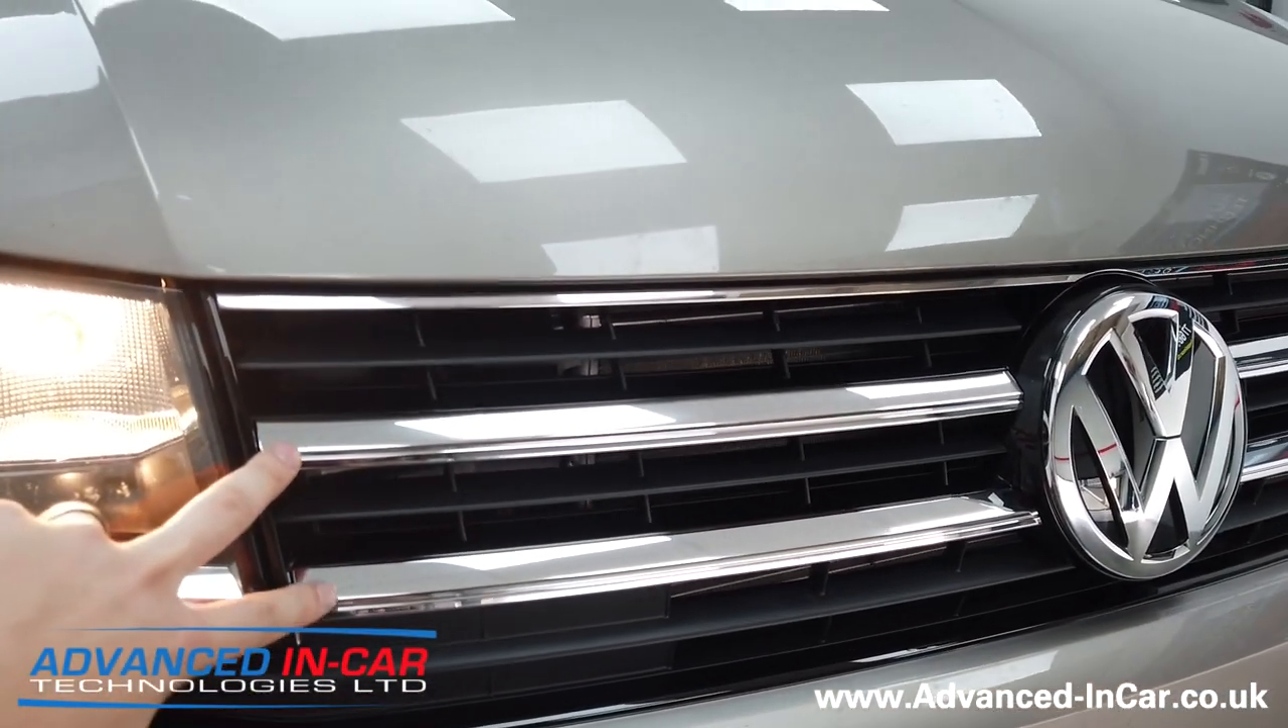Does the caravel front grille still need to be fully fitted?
No.